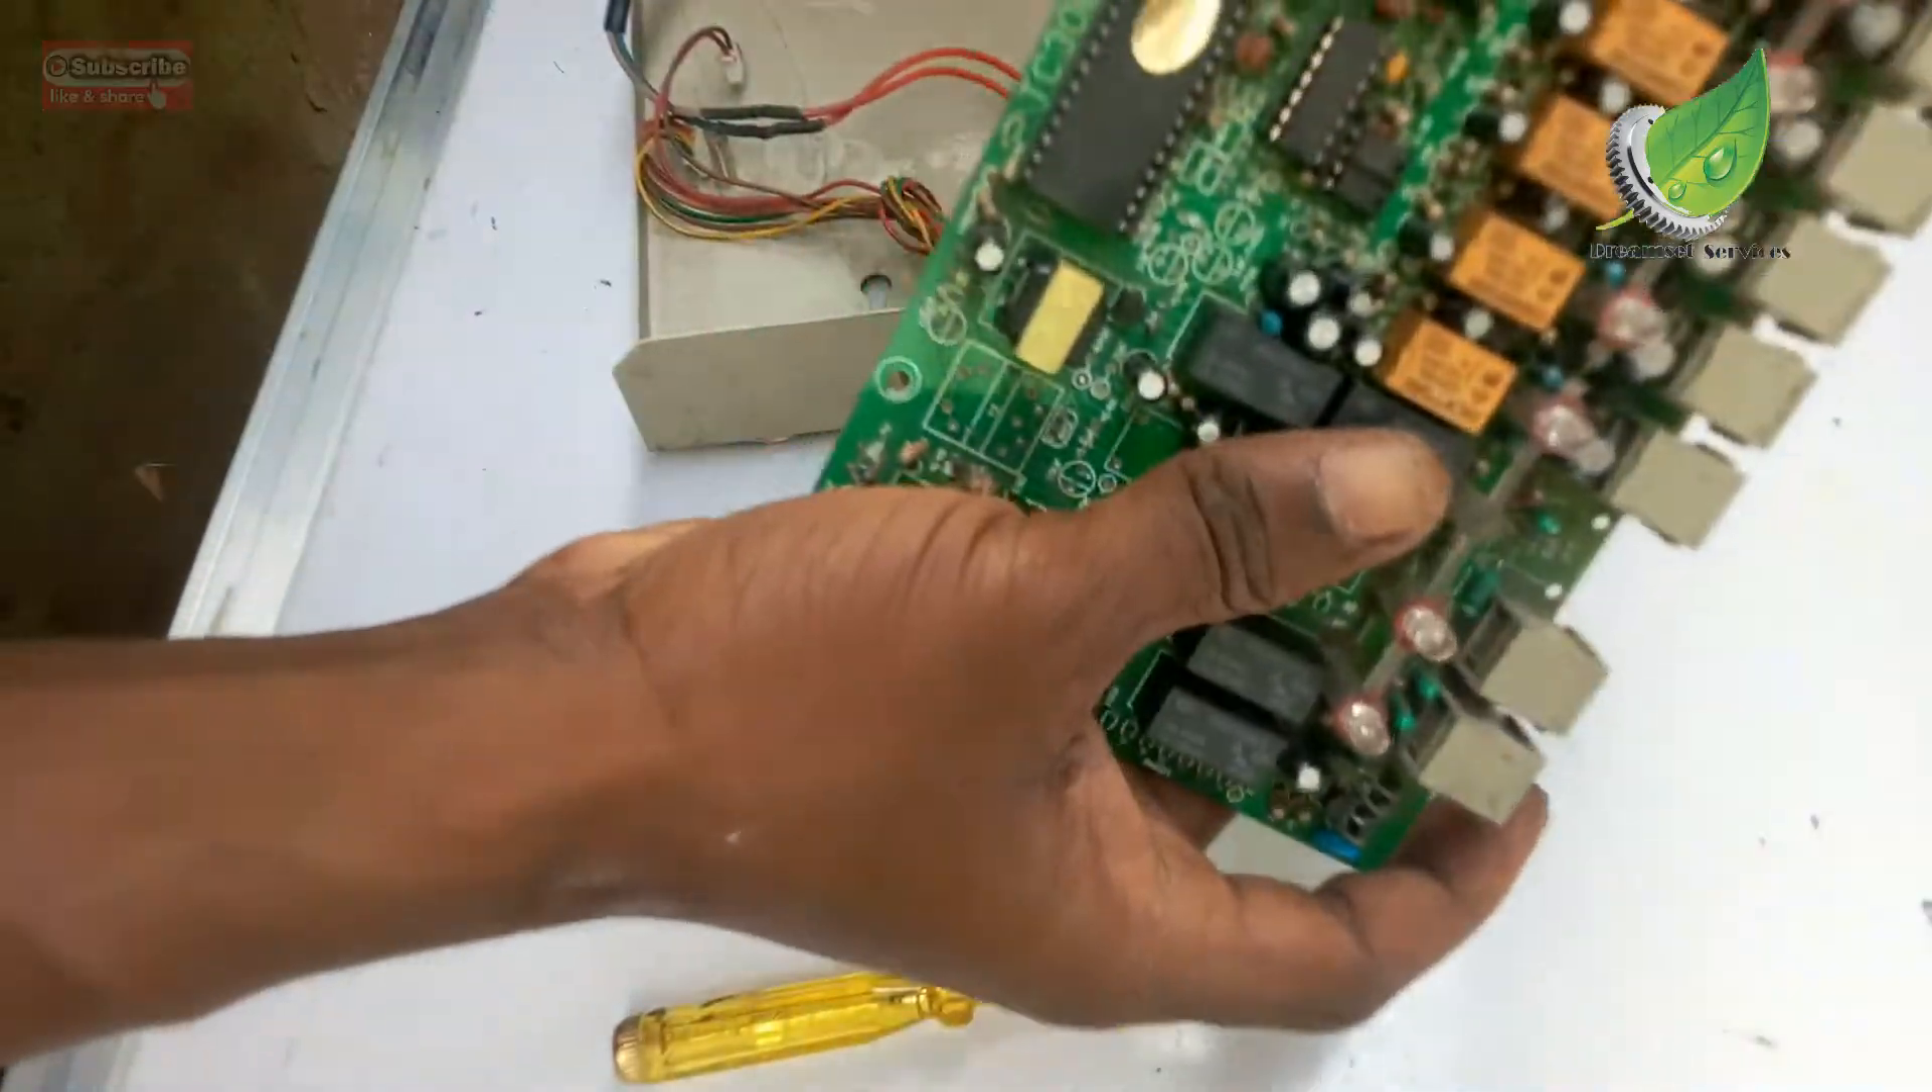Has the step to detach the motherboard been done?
Yes.